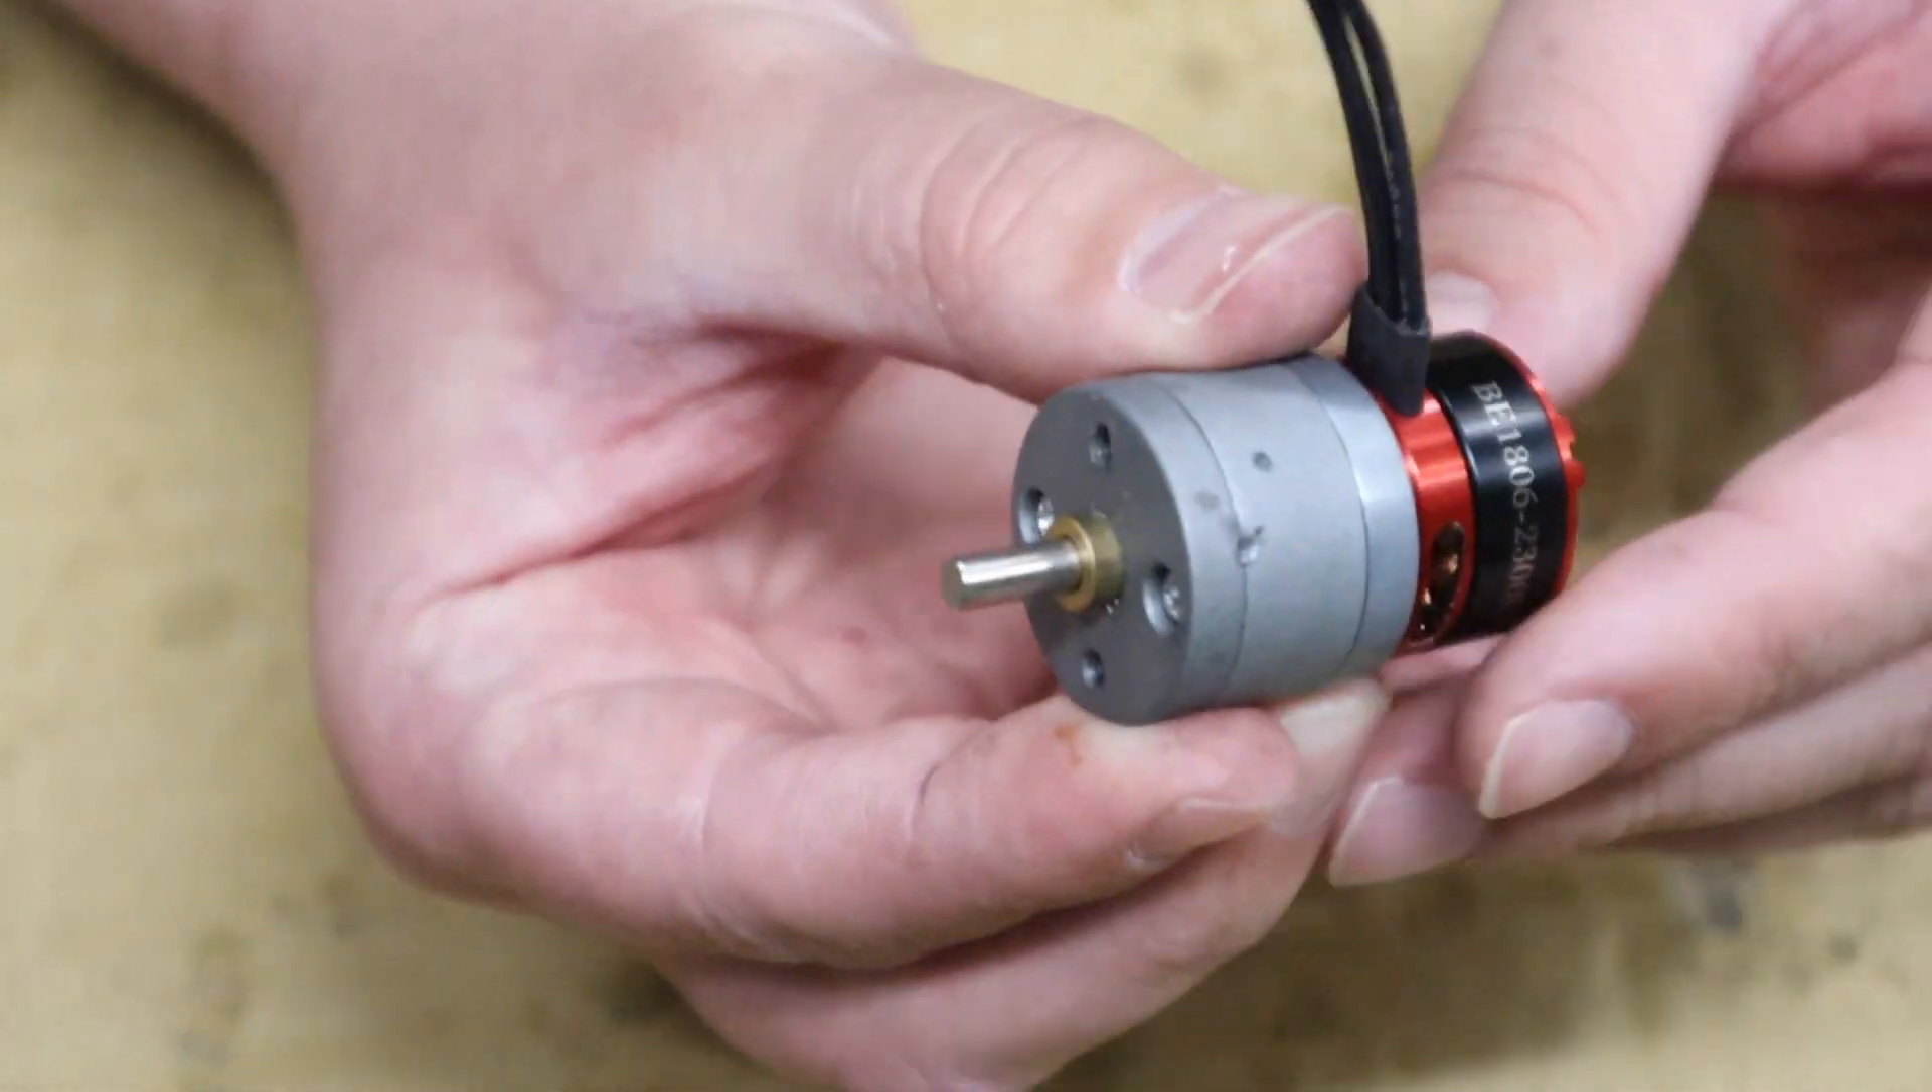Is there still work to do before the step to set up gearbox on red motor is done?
No.